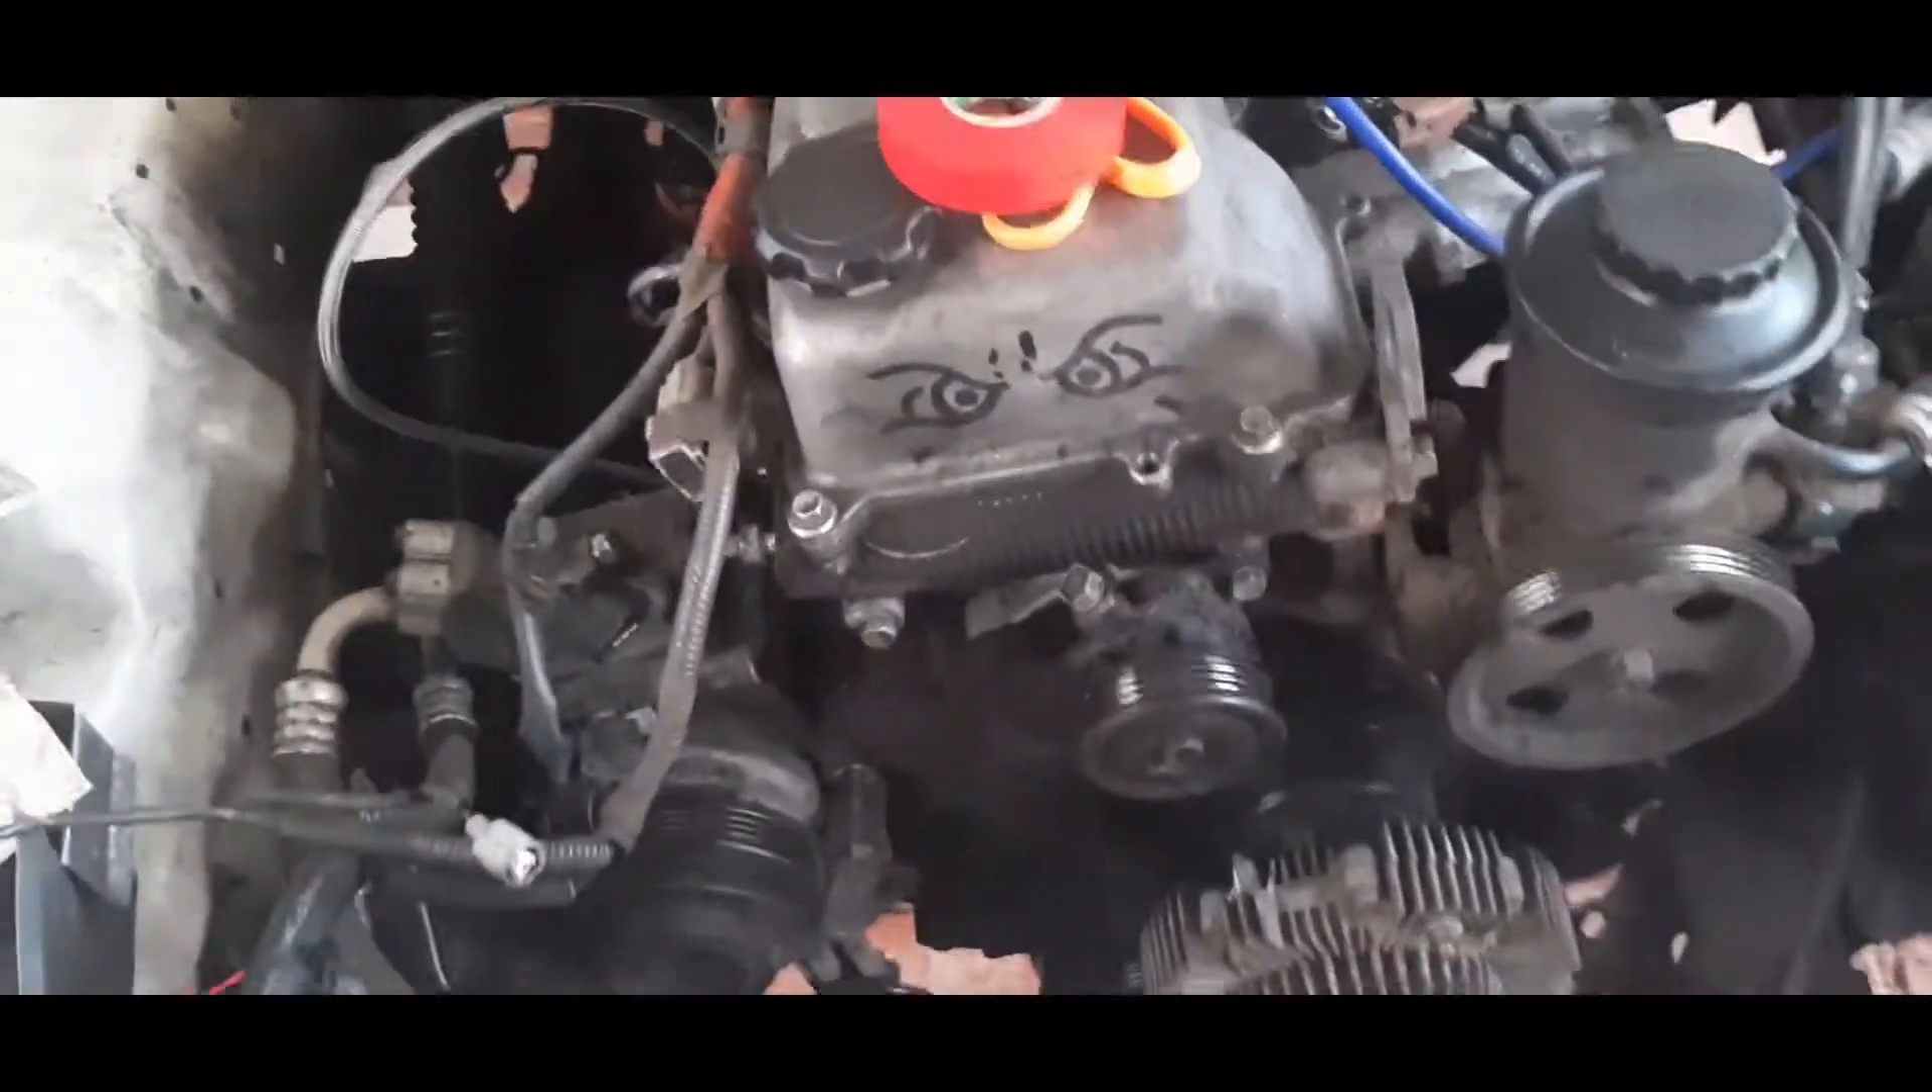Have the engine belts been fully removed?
Yes.